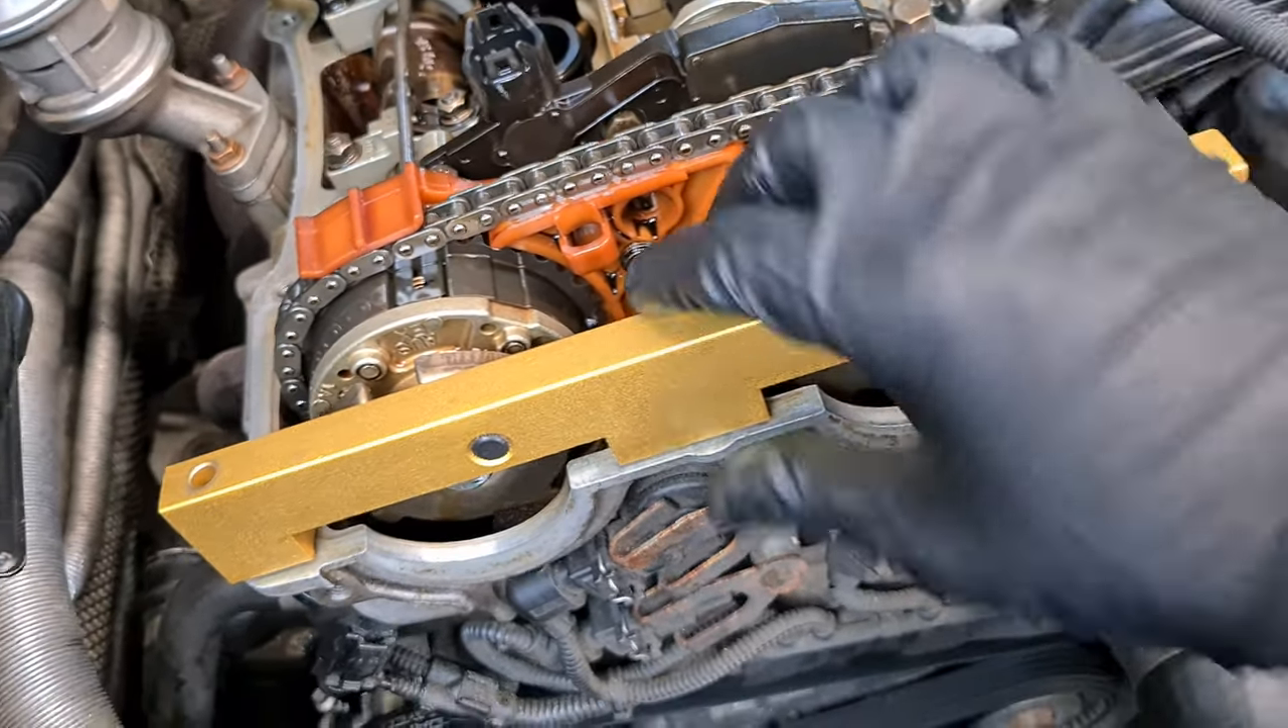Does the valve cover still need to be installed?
Yes.